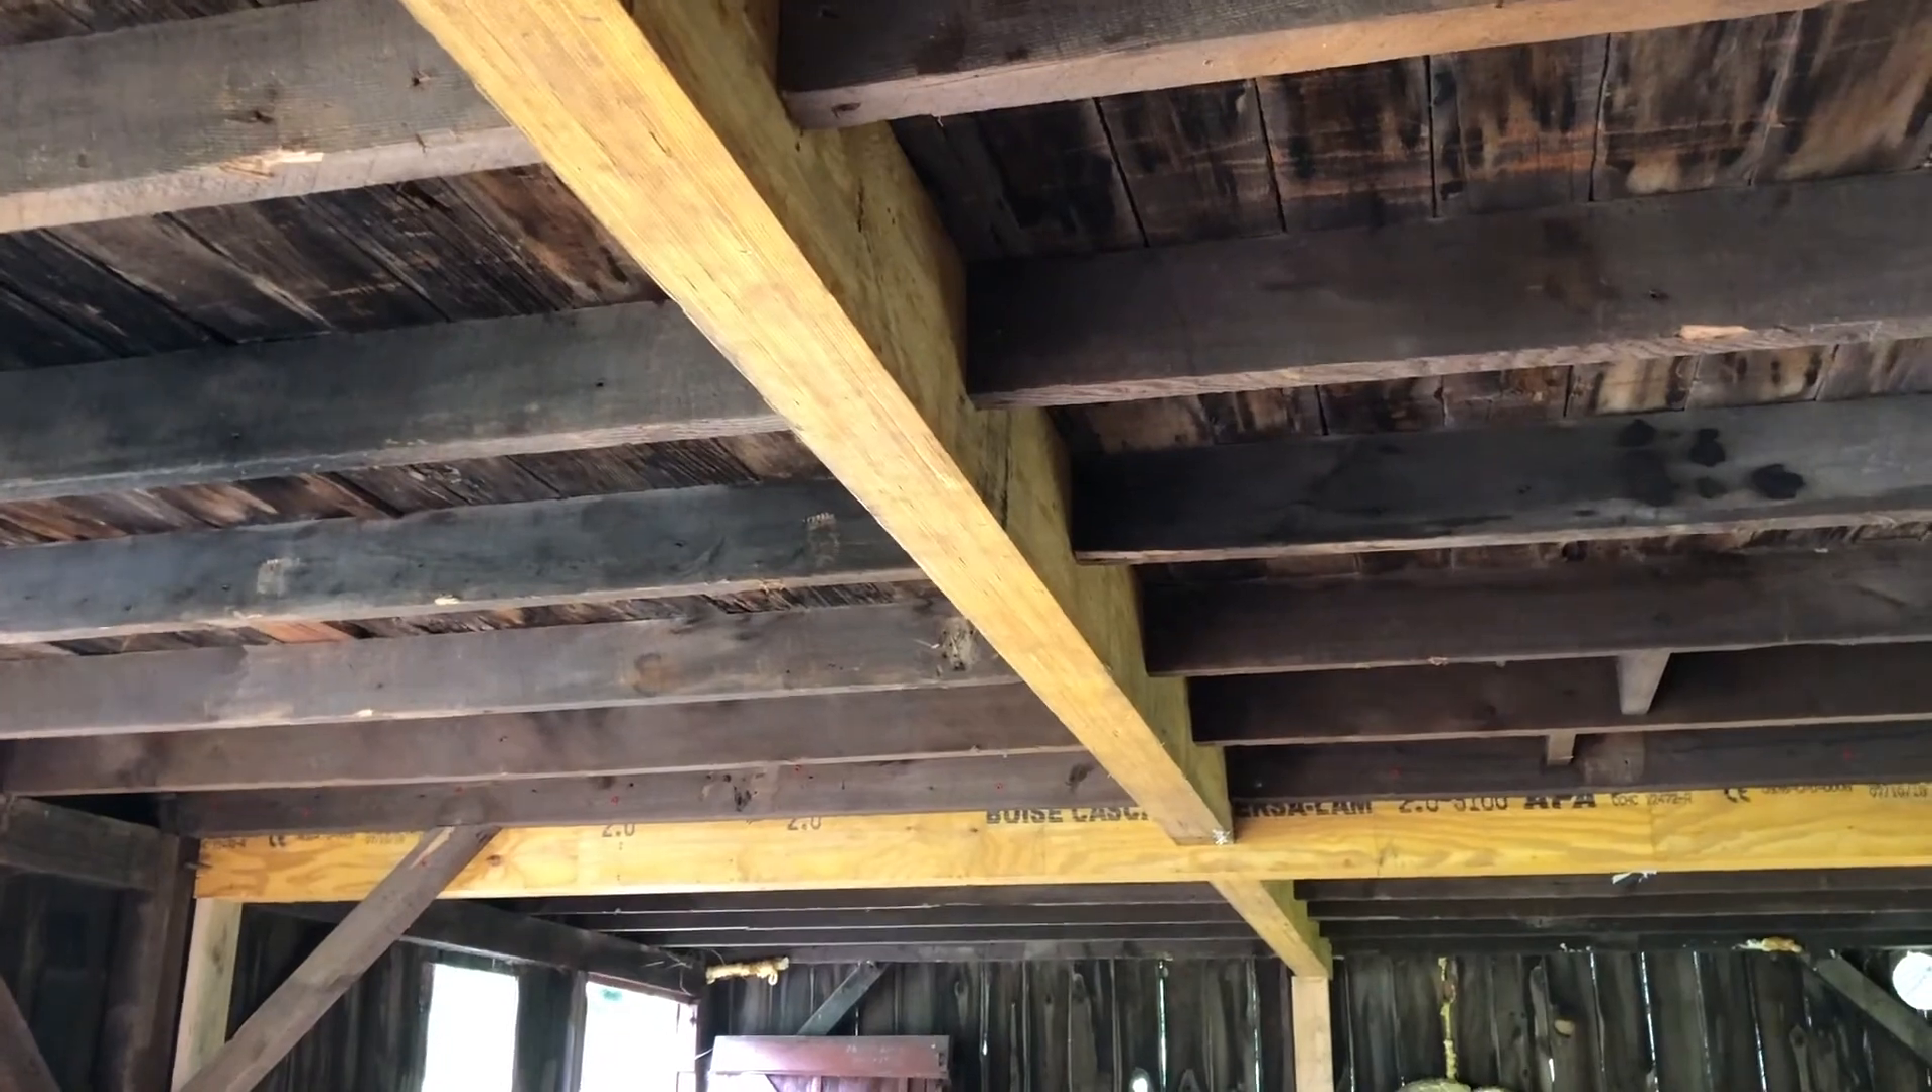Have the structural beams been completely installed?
Yes.